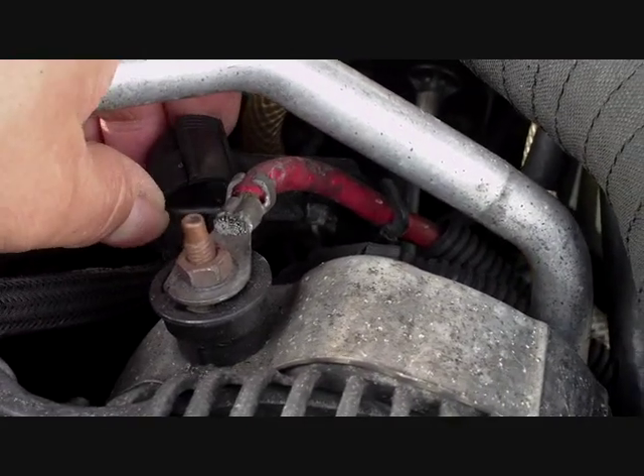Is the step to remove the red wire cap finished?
Yes.